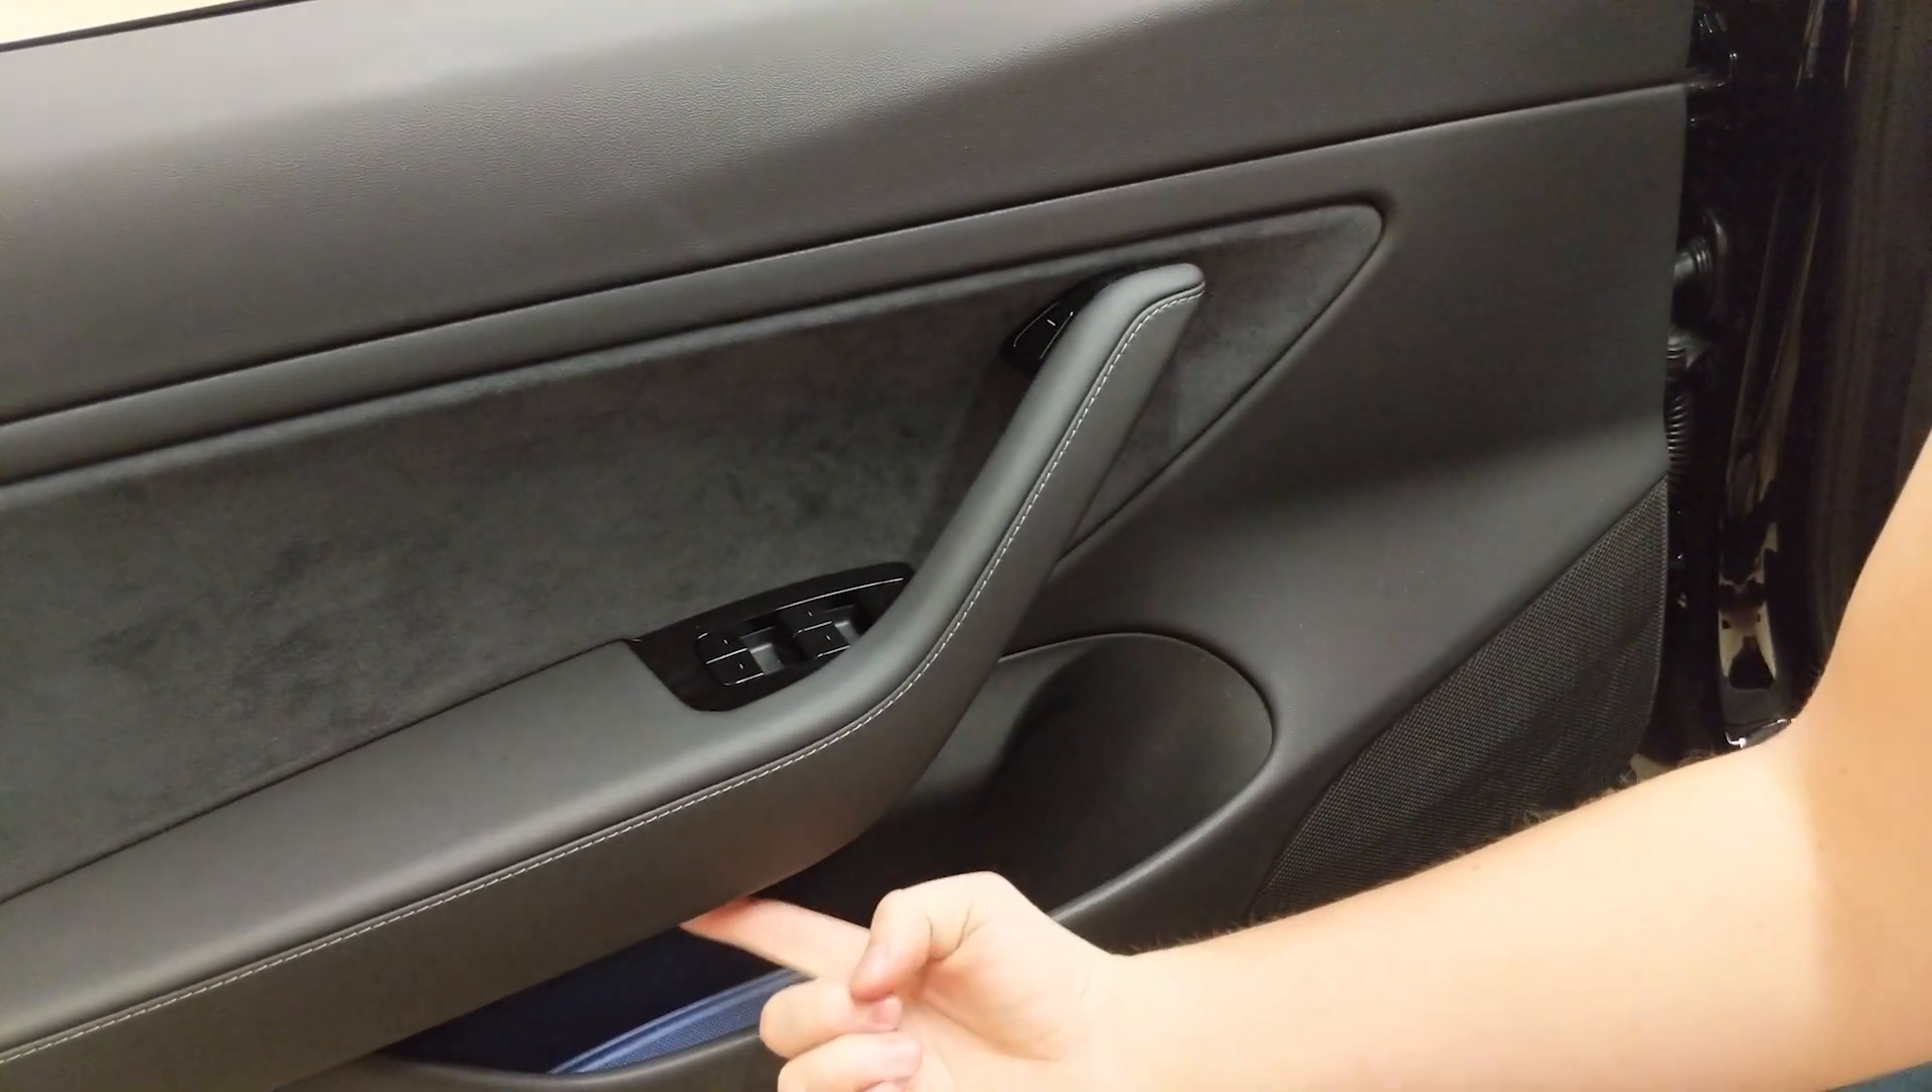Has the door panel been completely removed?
No.